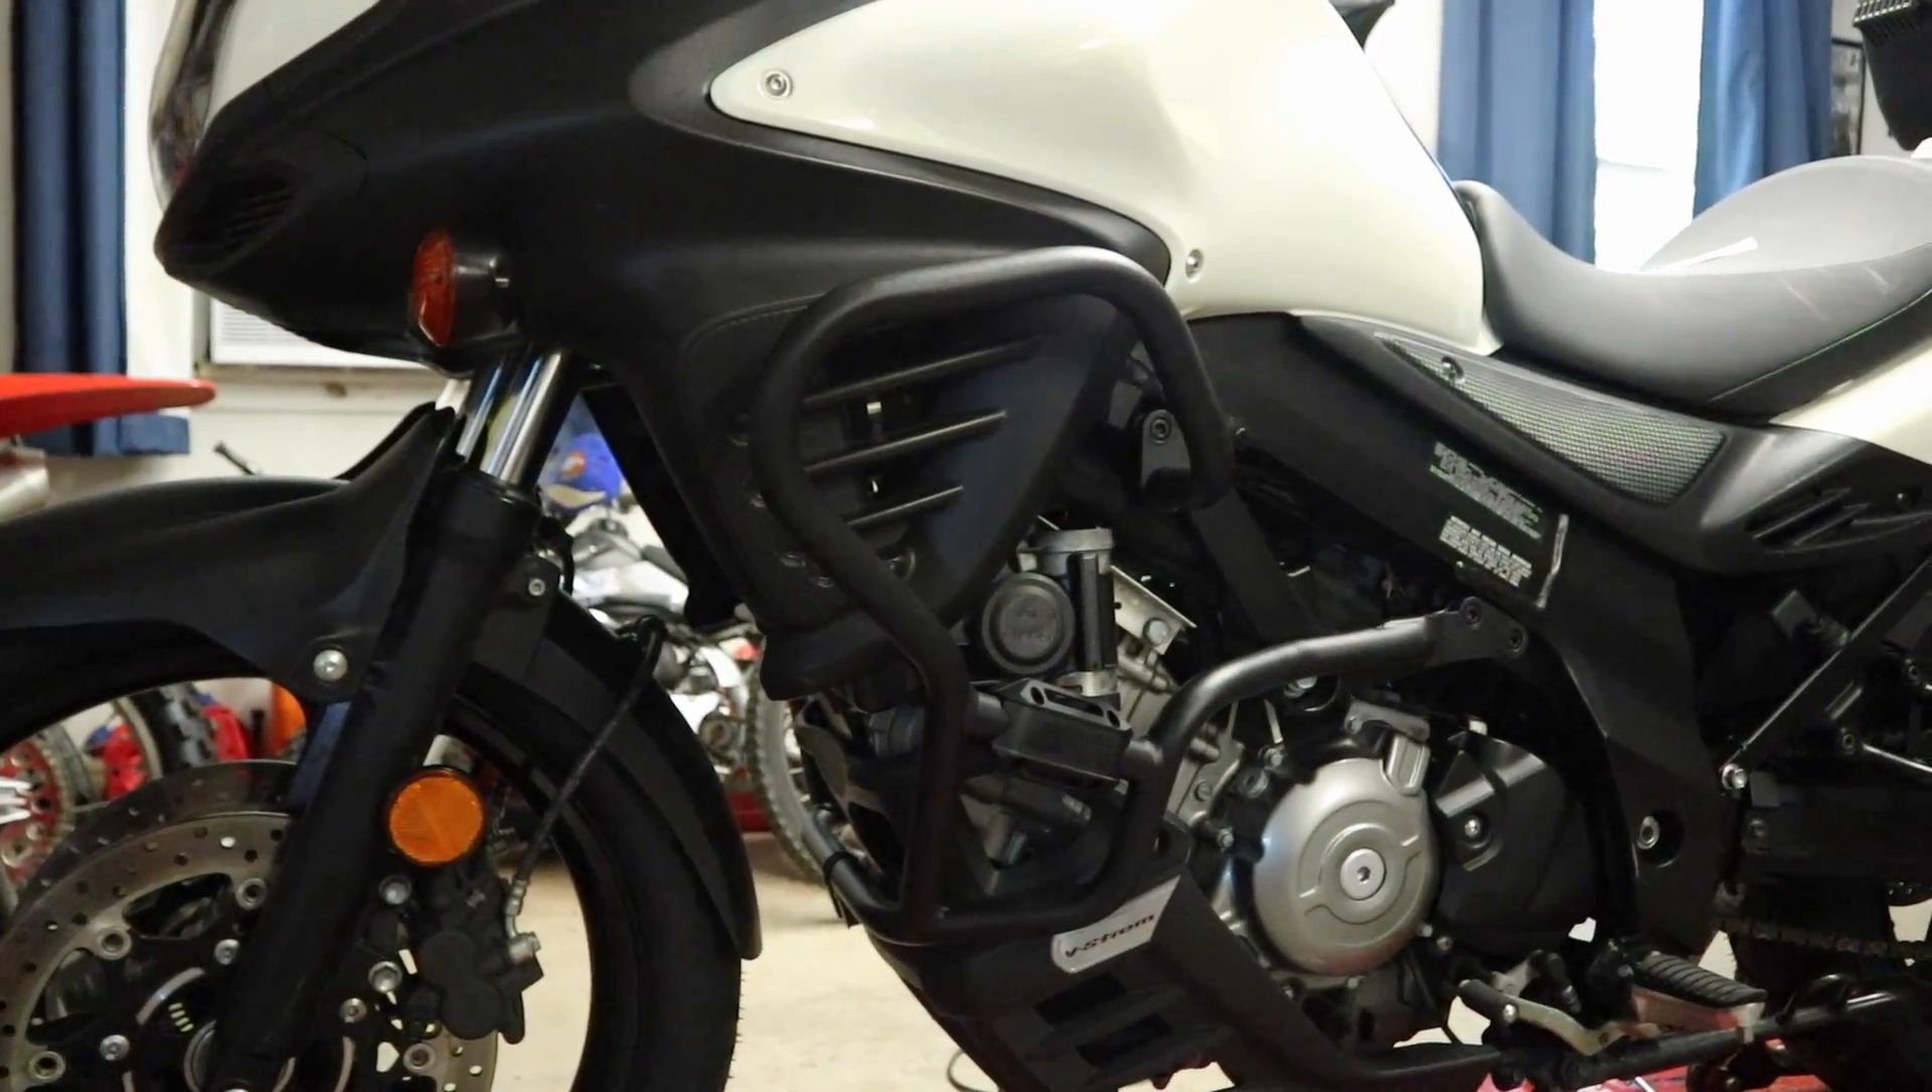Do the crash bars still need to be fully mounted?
No.